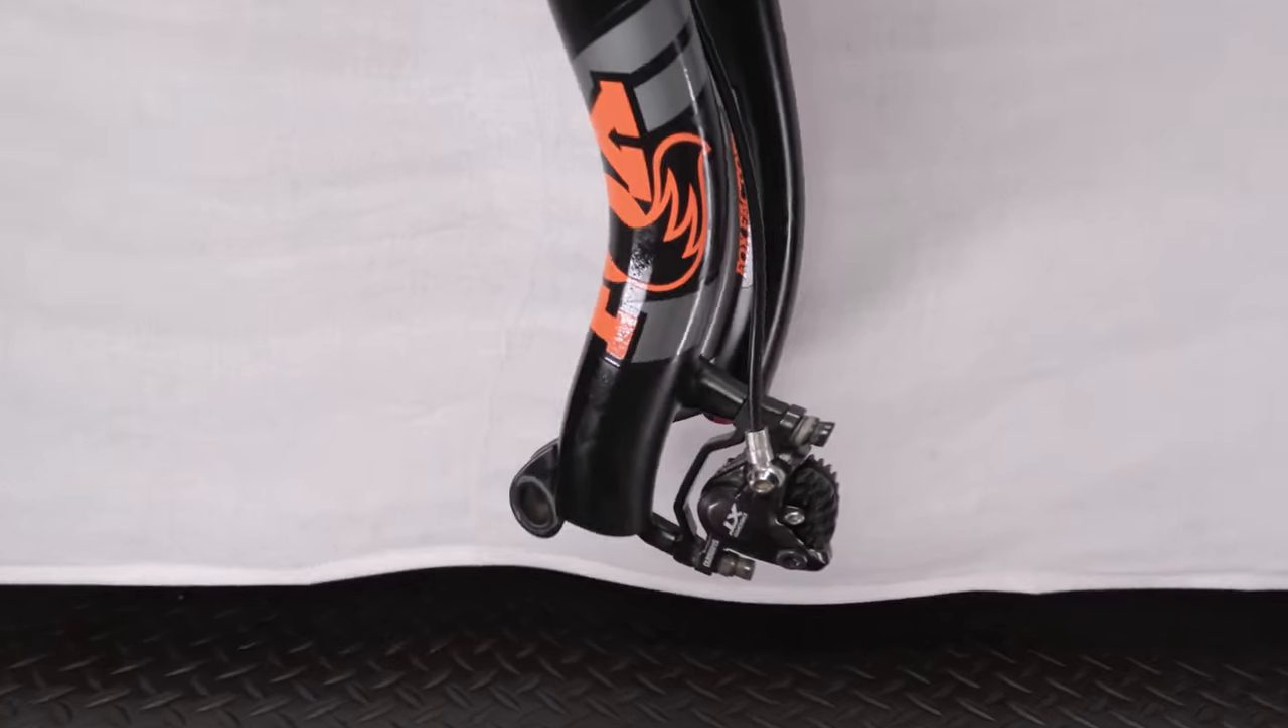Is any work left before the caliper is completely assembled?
No.